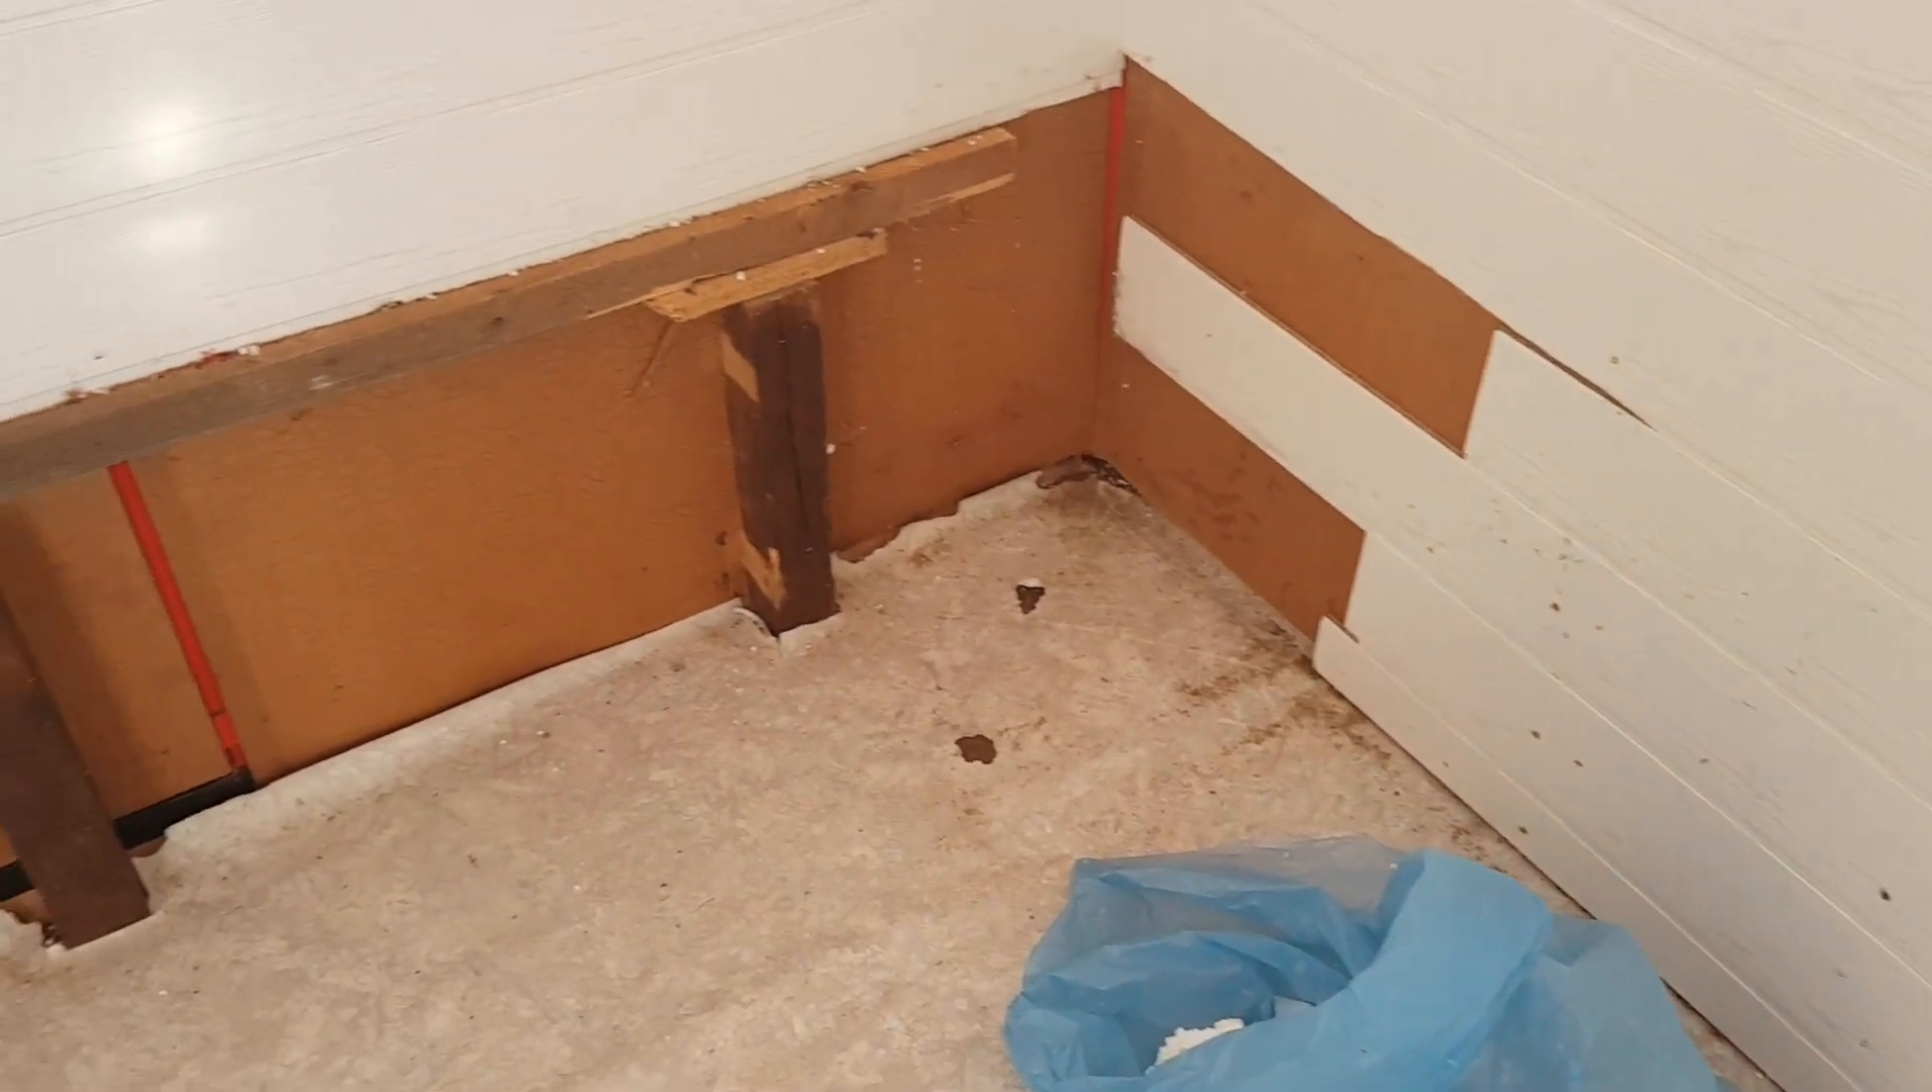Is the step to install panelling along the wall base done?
No.